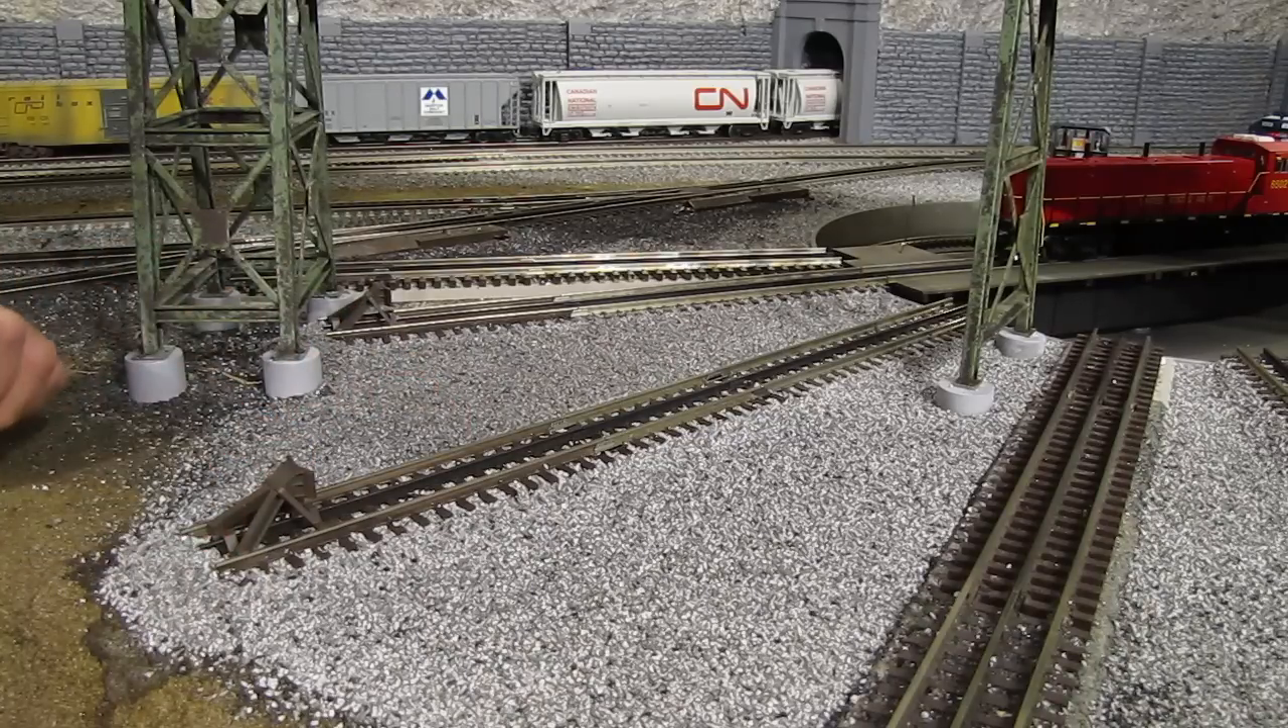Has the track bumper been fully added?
Yes.